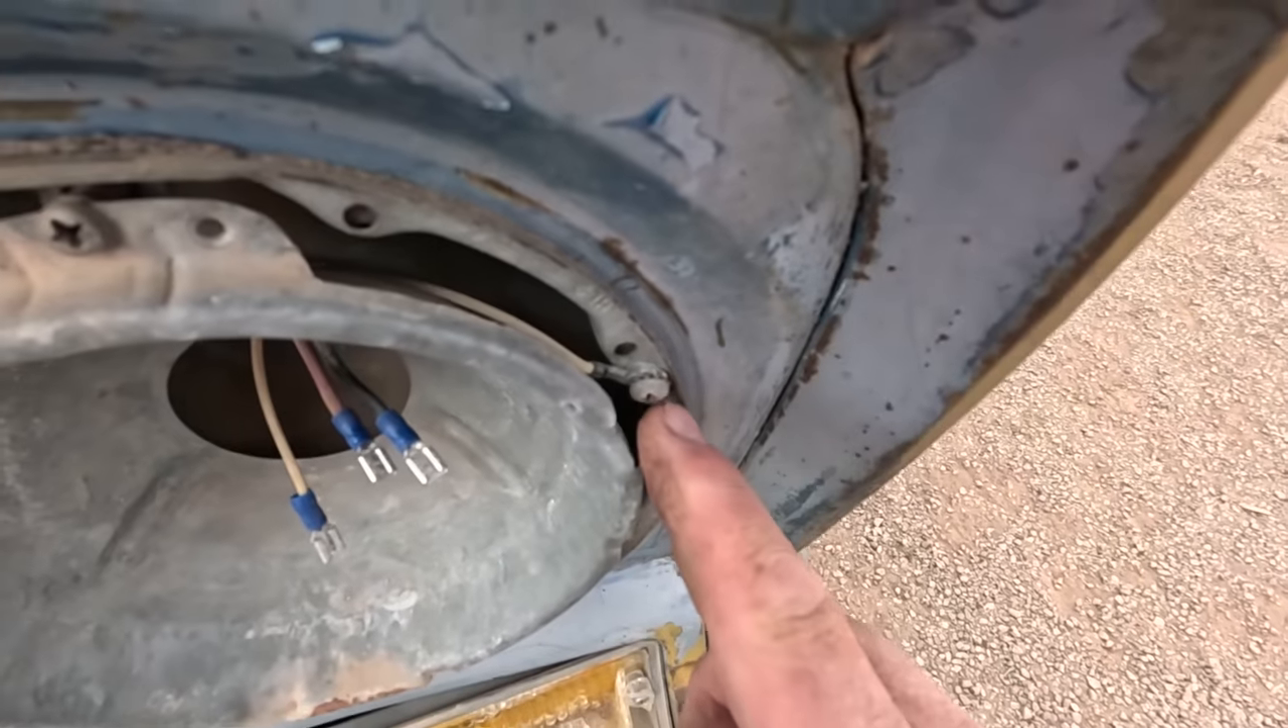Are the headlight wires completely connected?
No.